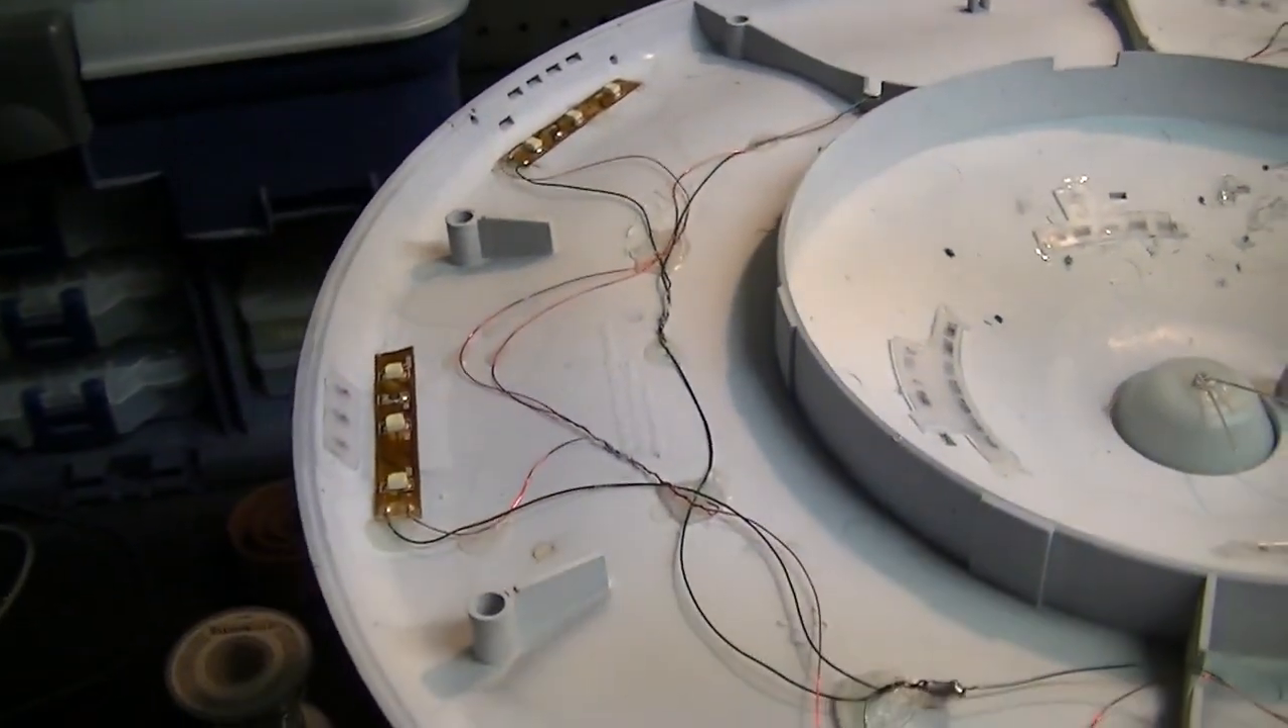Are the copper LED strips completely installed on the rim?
Yes.